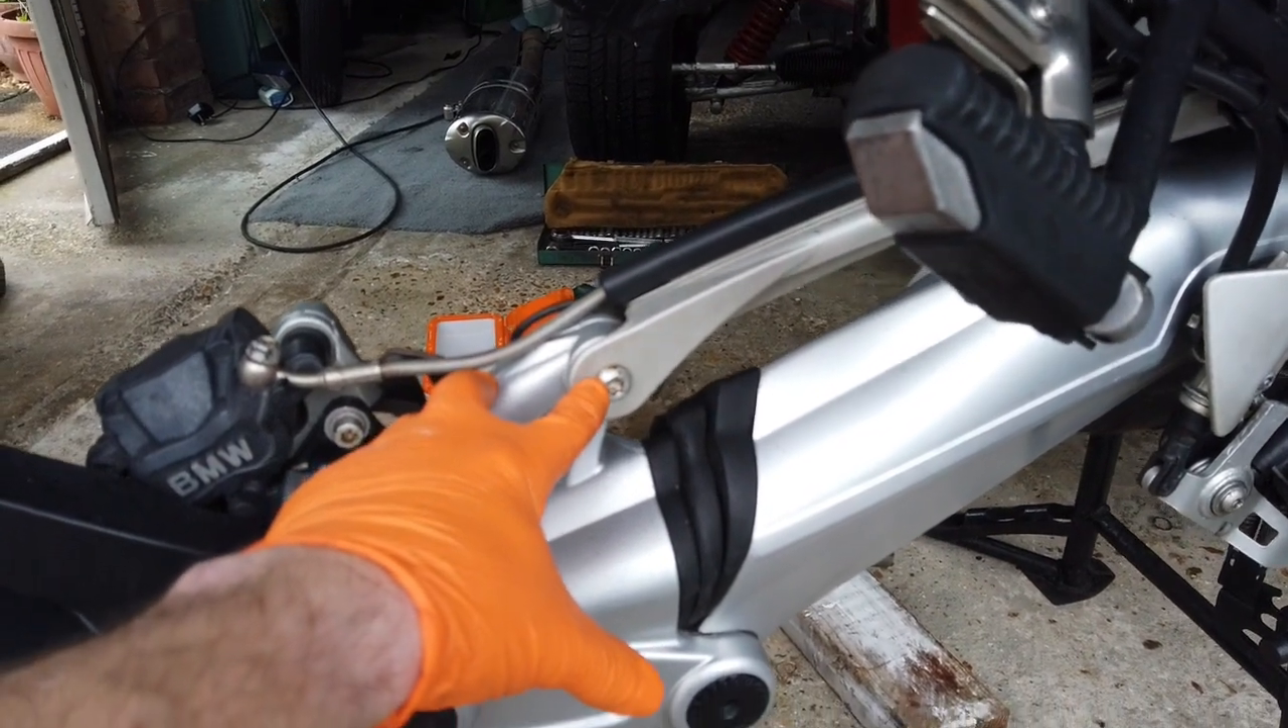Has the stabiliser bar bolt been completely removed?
No.